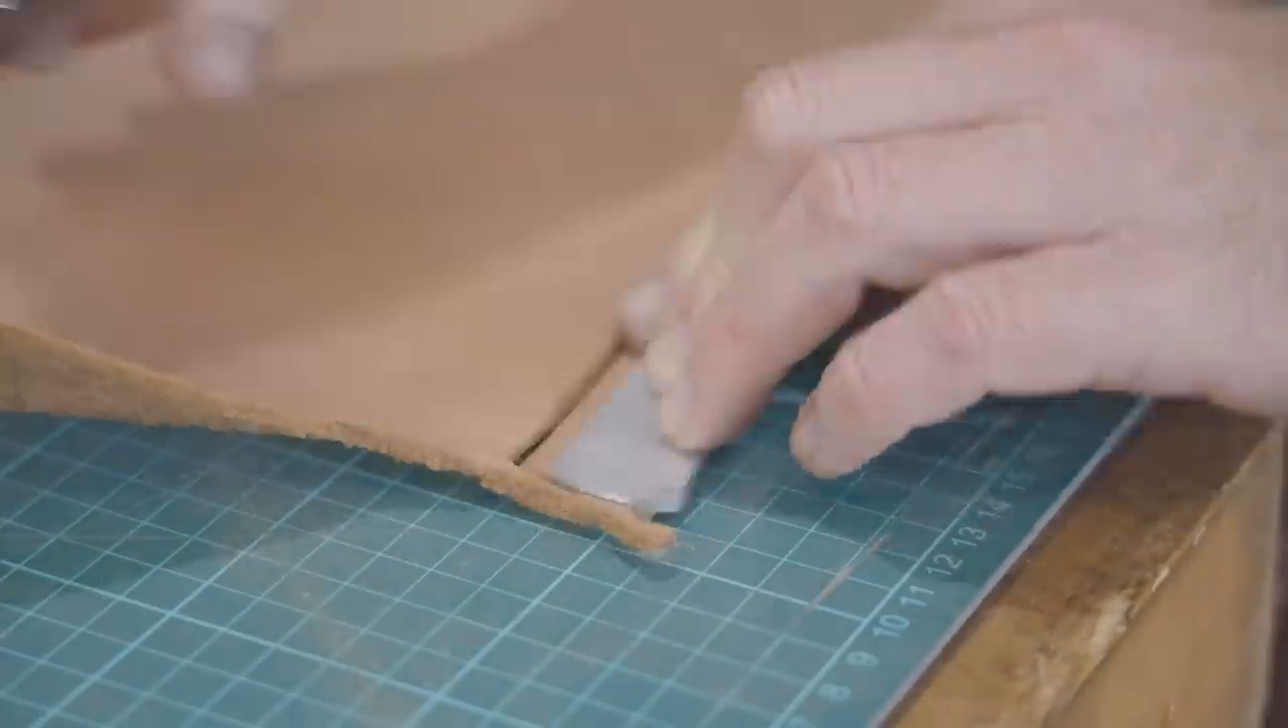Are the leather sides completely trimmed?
No.